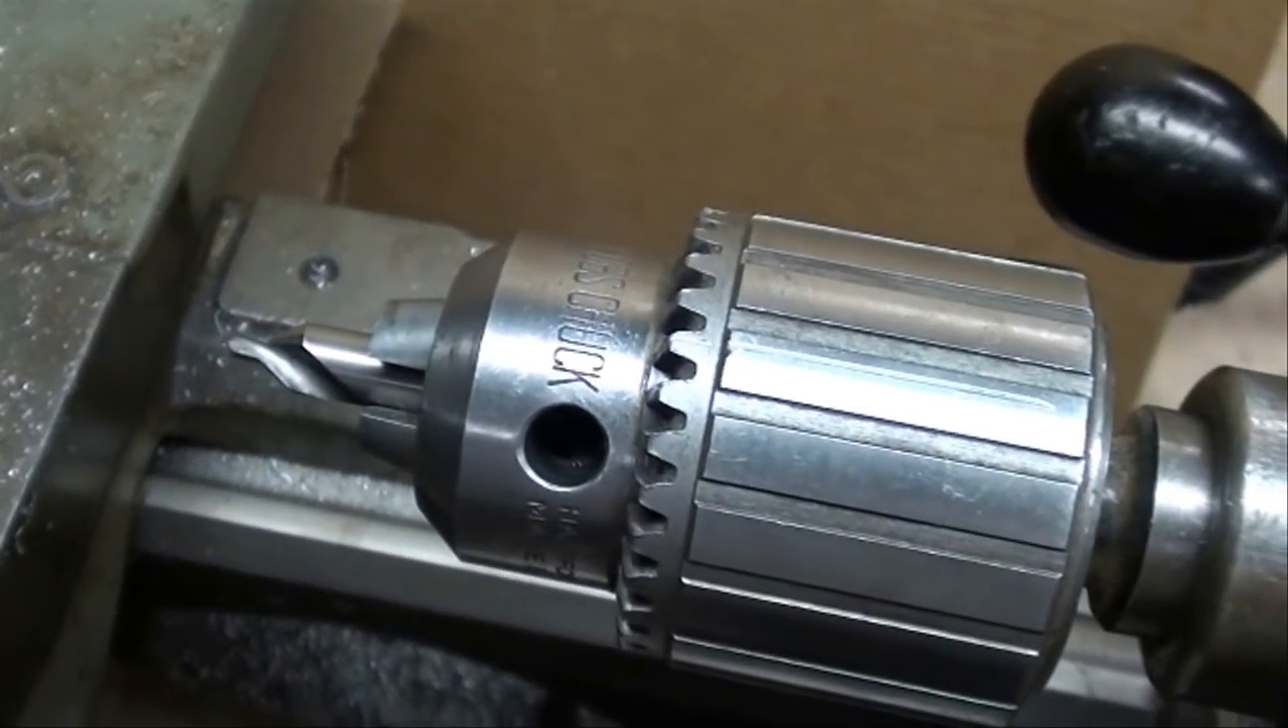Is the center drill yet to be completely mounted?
No.